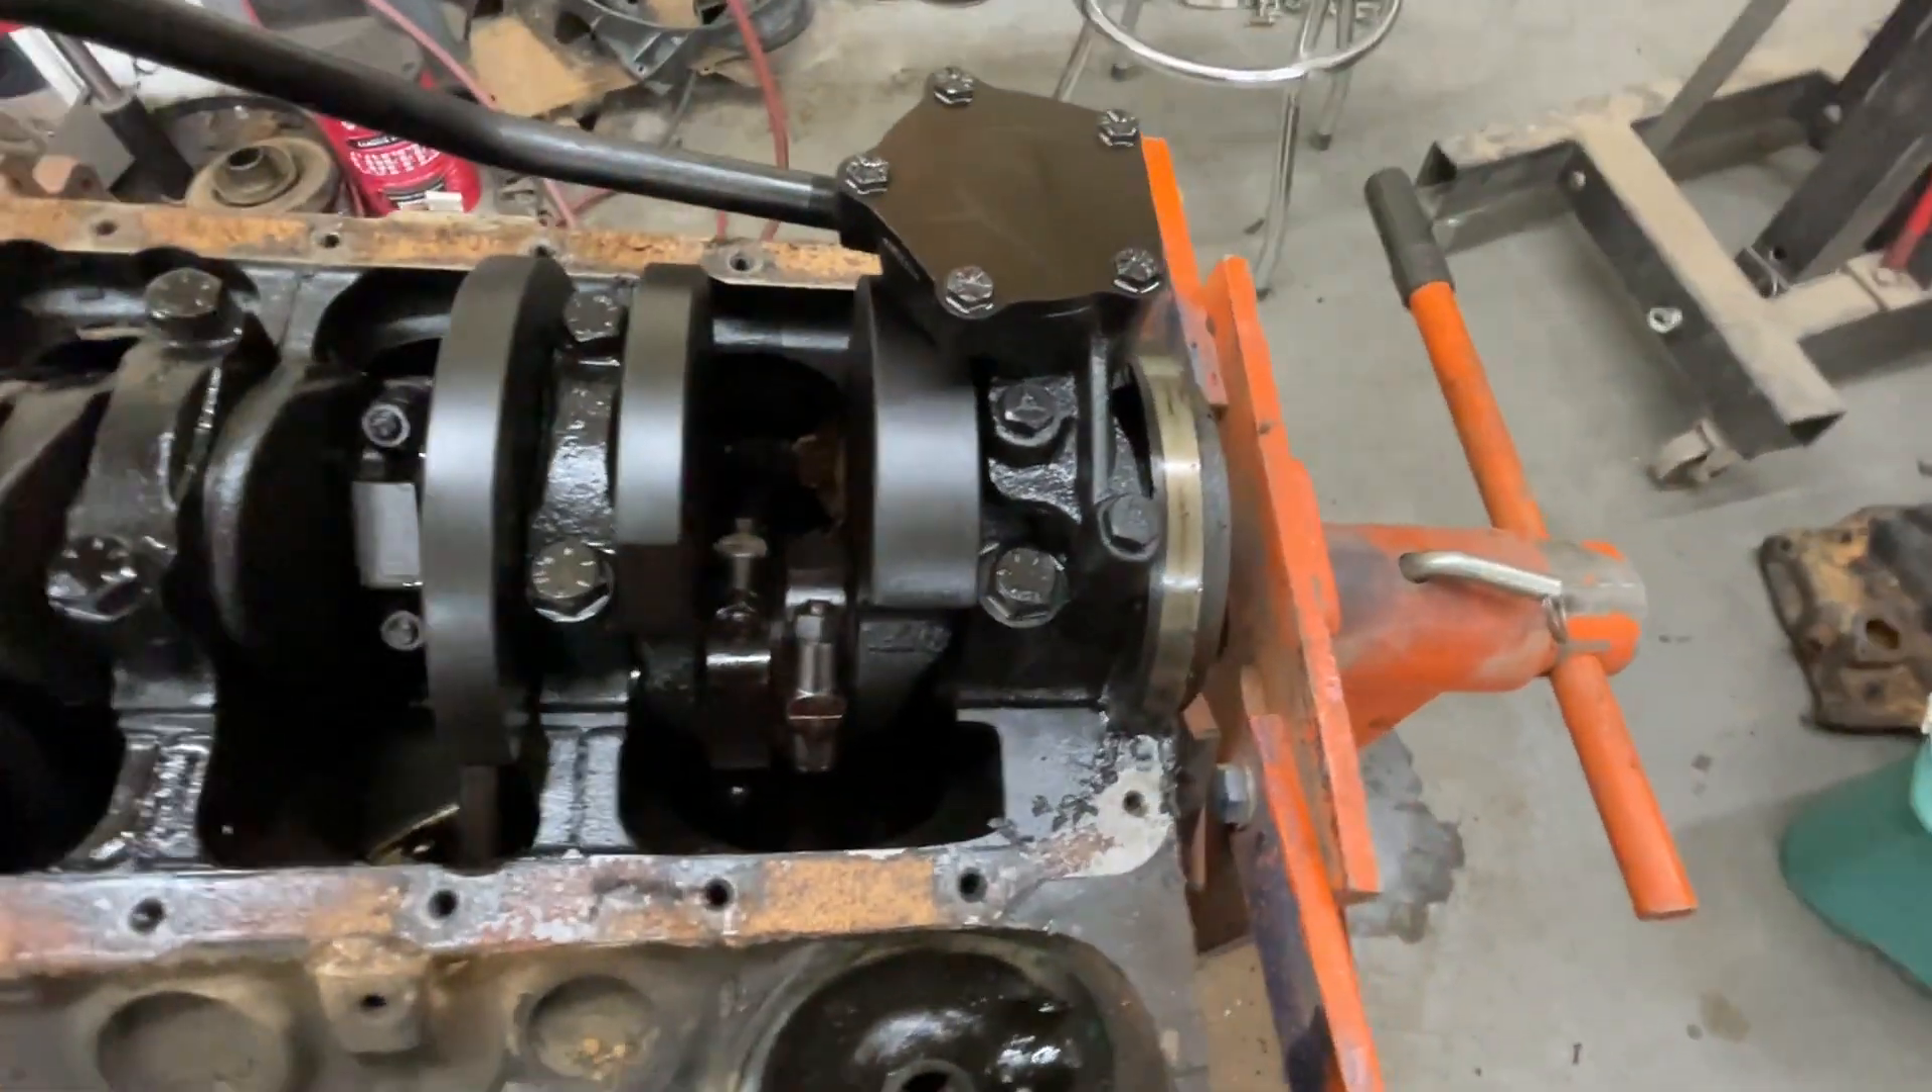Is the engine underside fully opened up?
Yes.